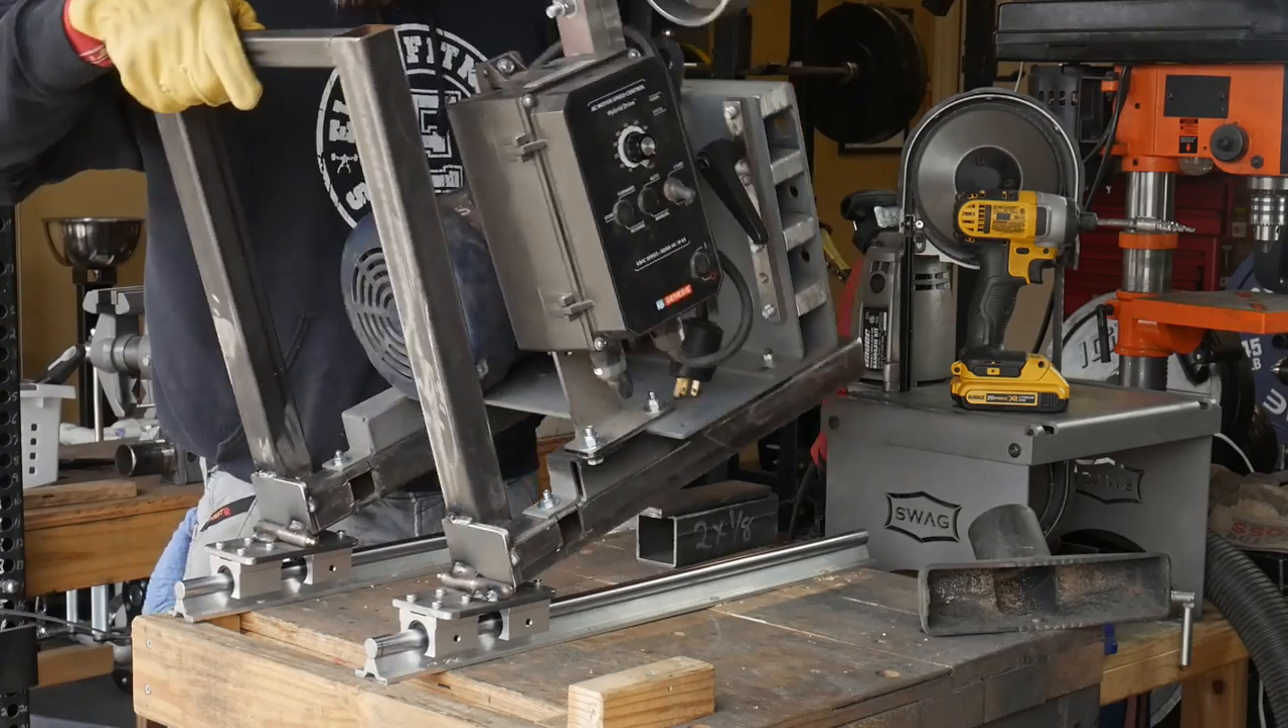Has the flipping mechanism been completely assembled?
Yes.